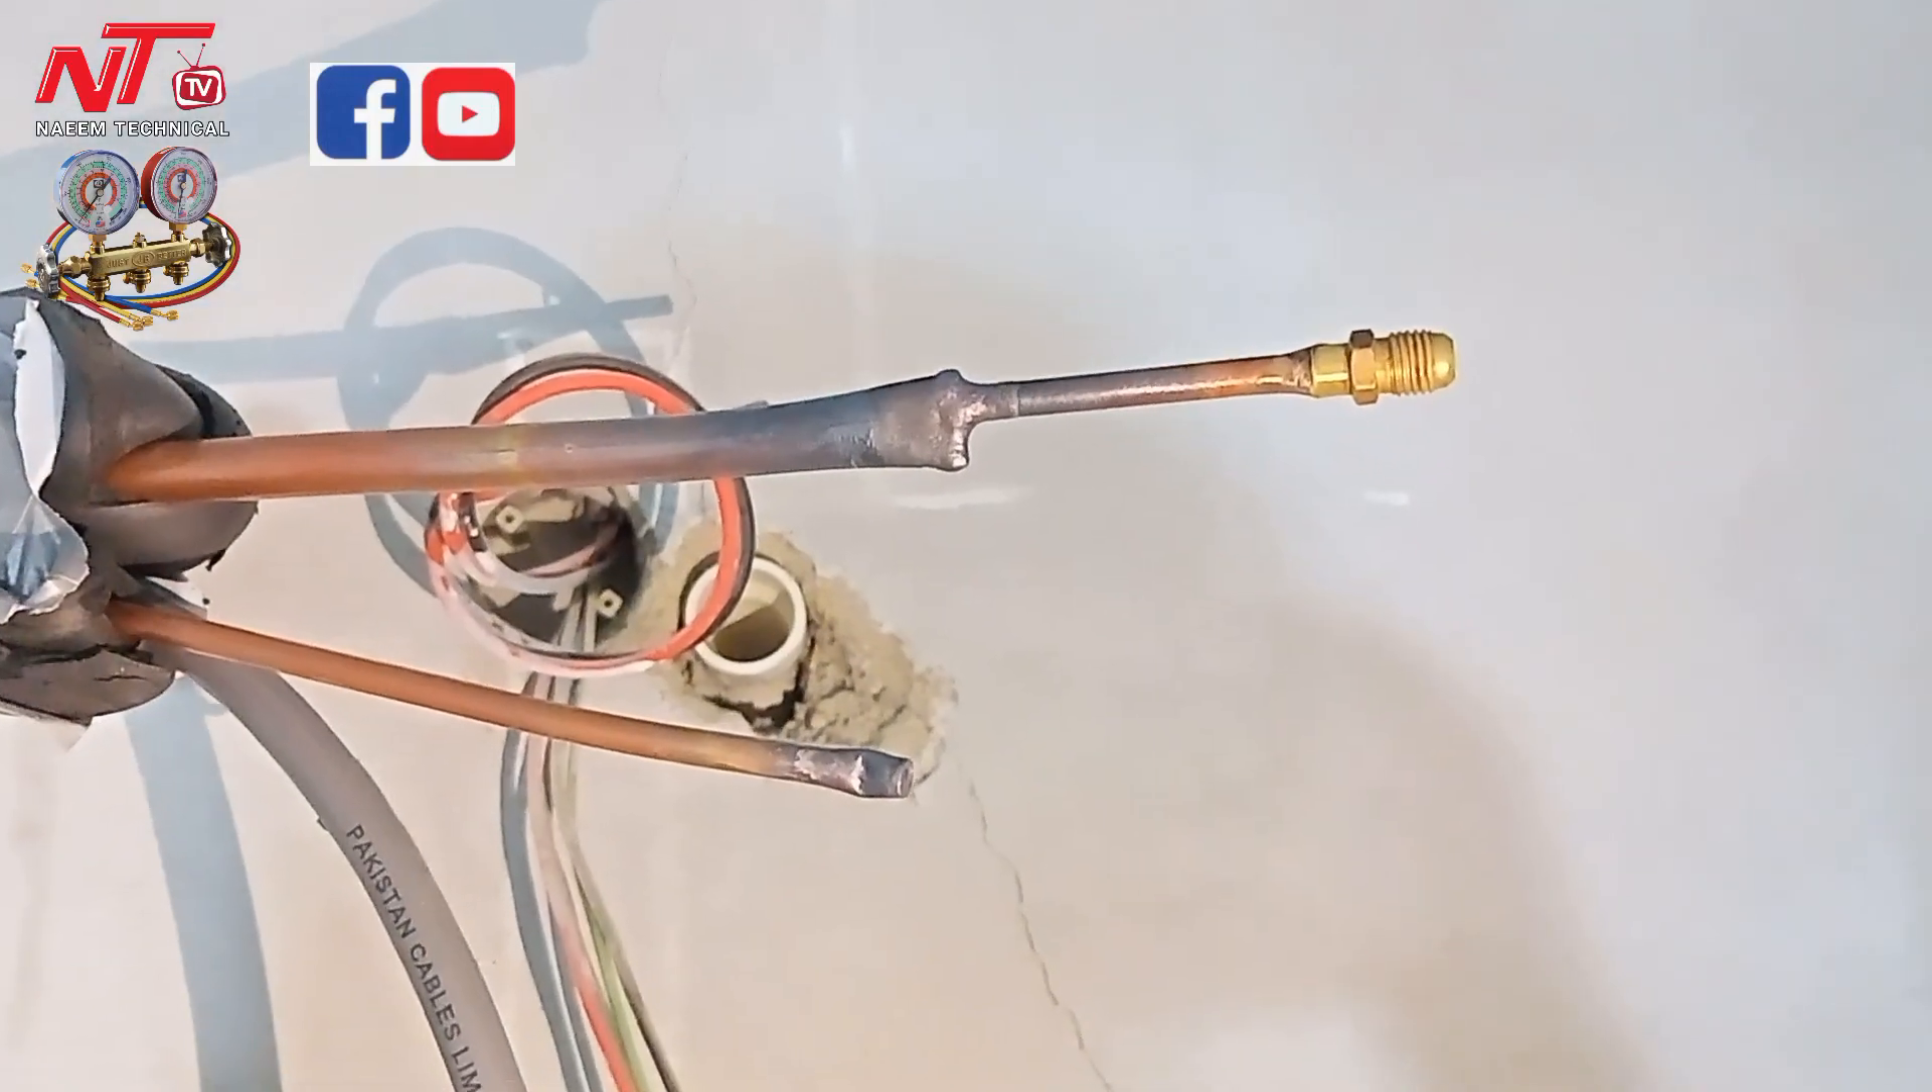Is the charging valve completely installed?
Yes.